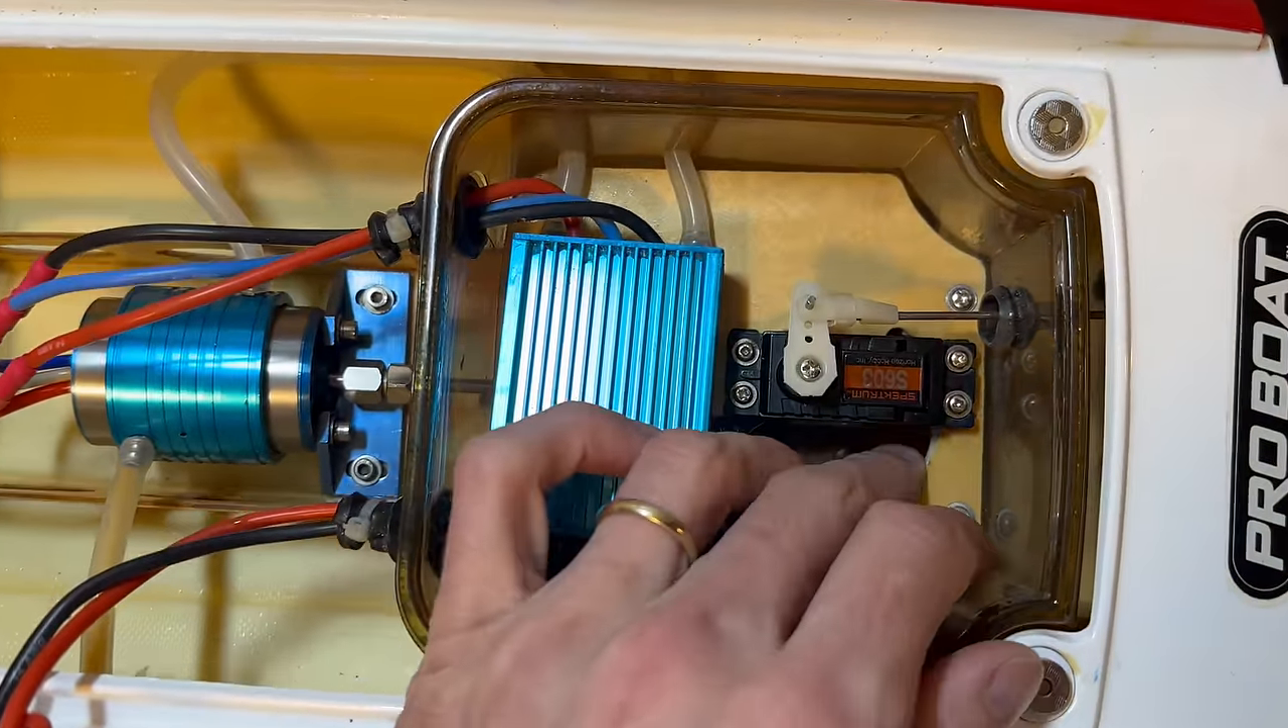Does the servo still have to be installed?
No.